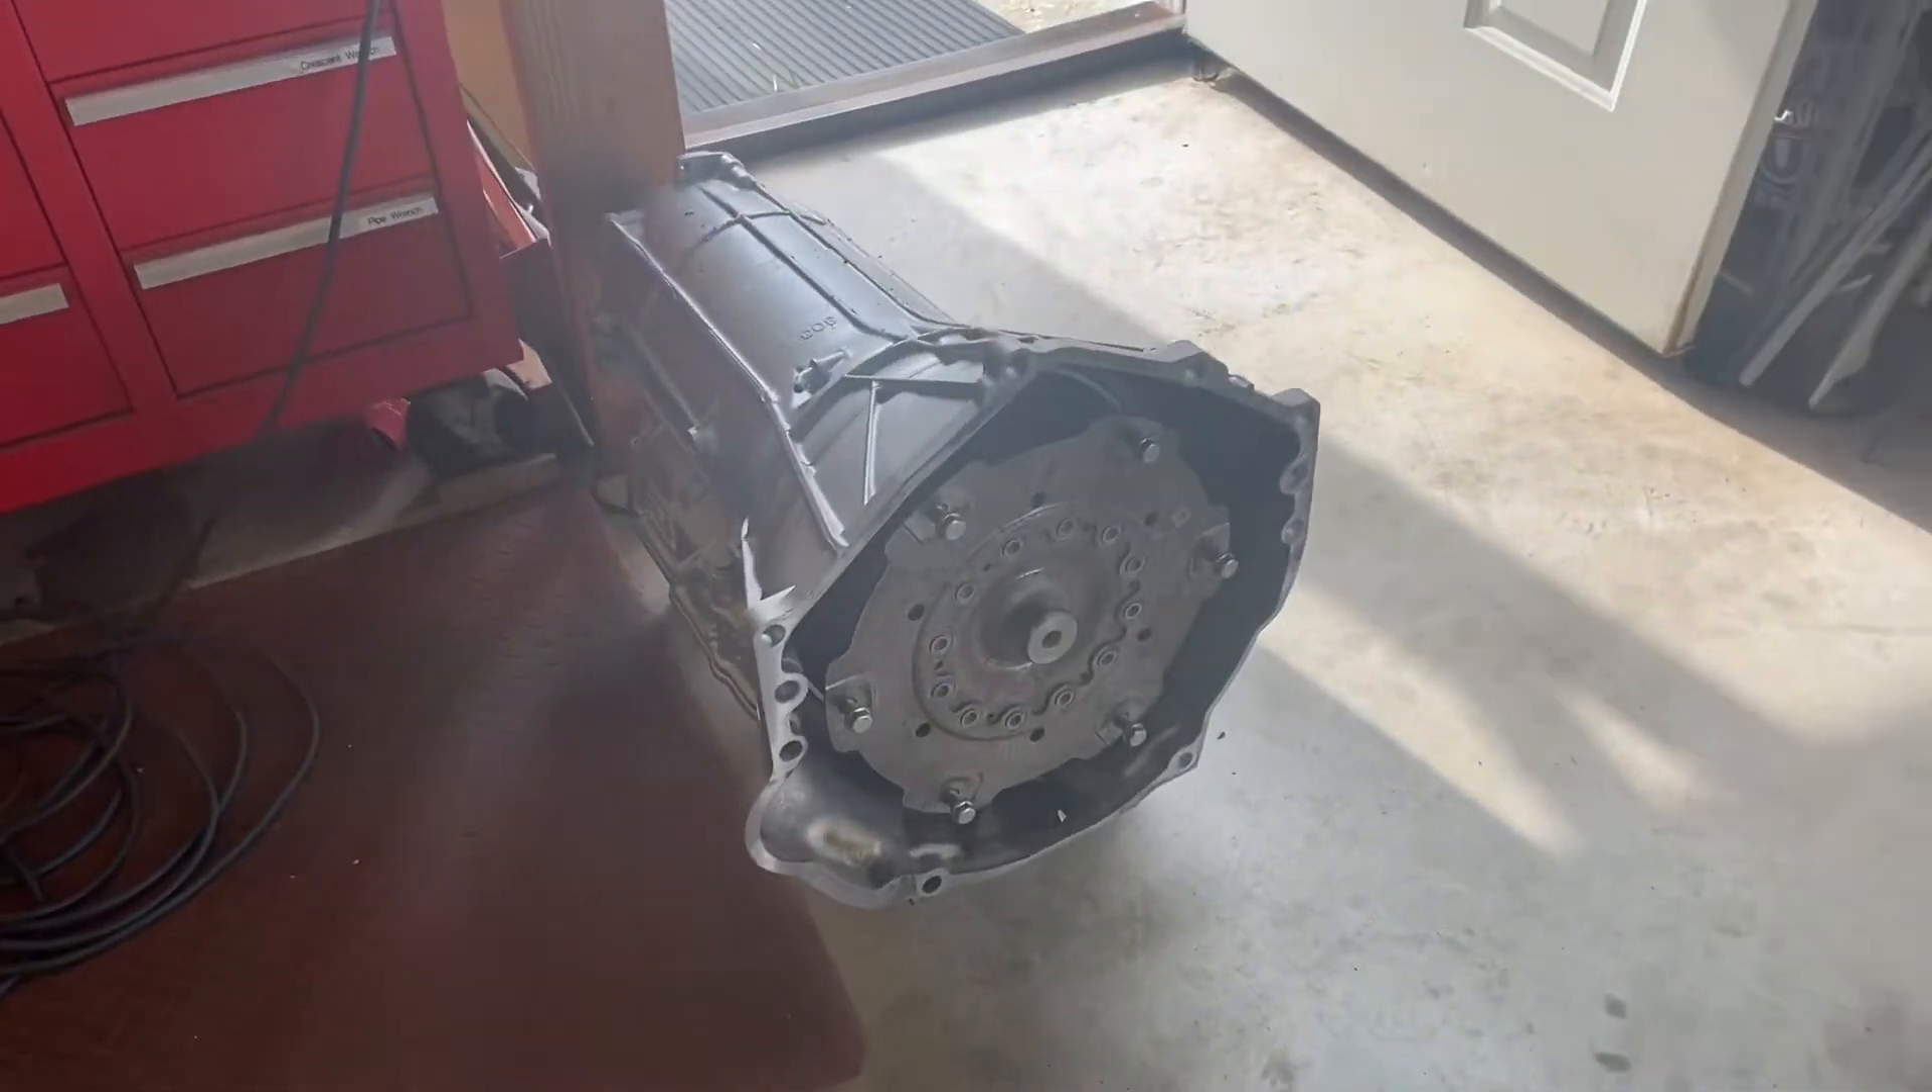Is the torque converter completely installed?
Yes.